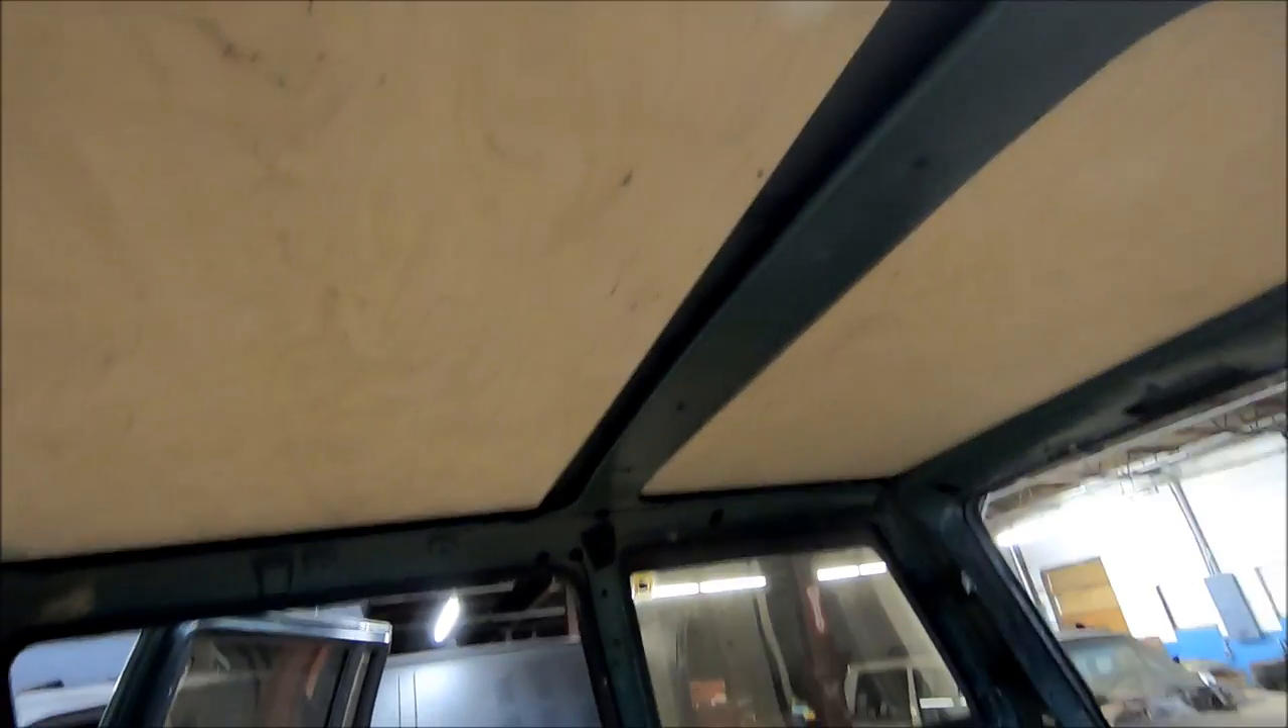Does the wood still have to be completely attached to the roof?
No.